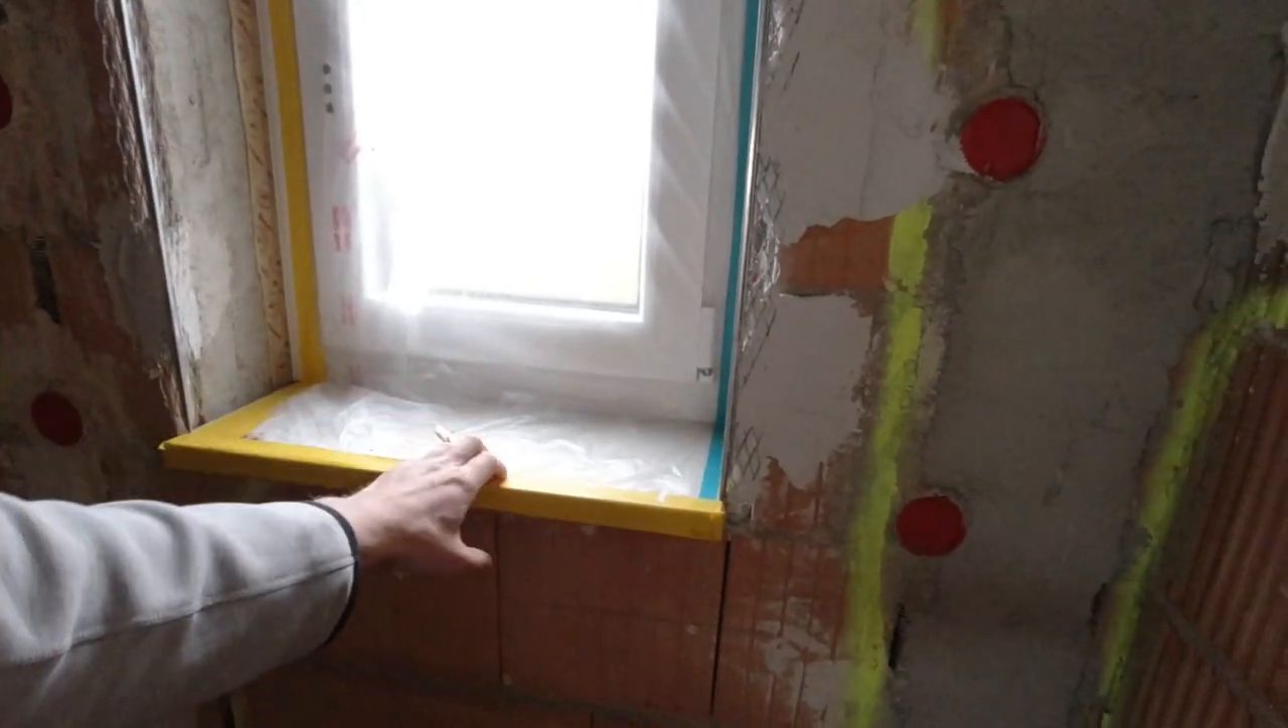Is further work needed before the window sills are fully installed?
No.